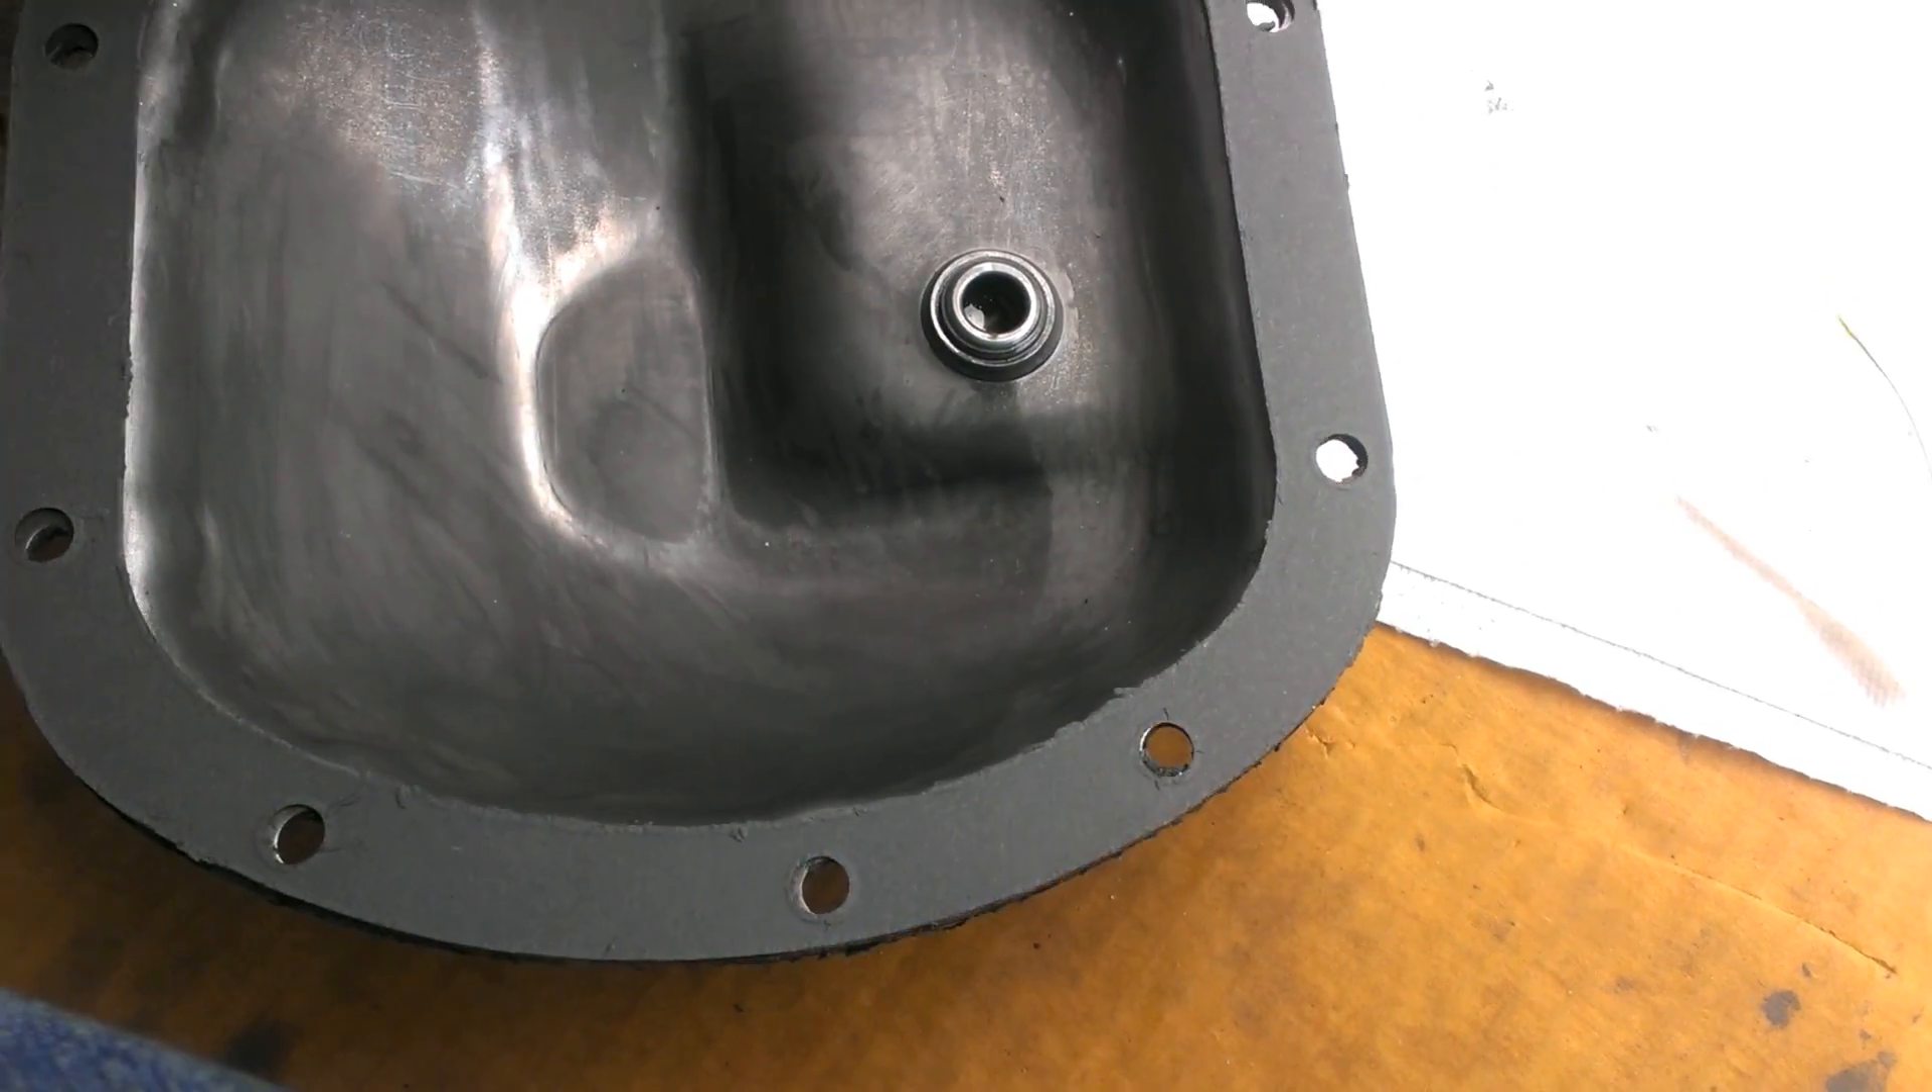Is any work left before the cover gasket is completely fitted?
No.